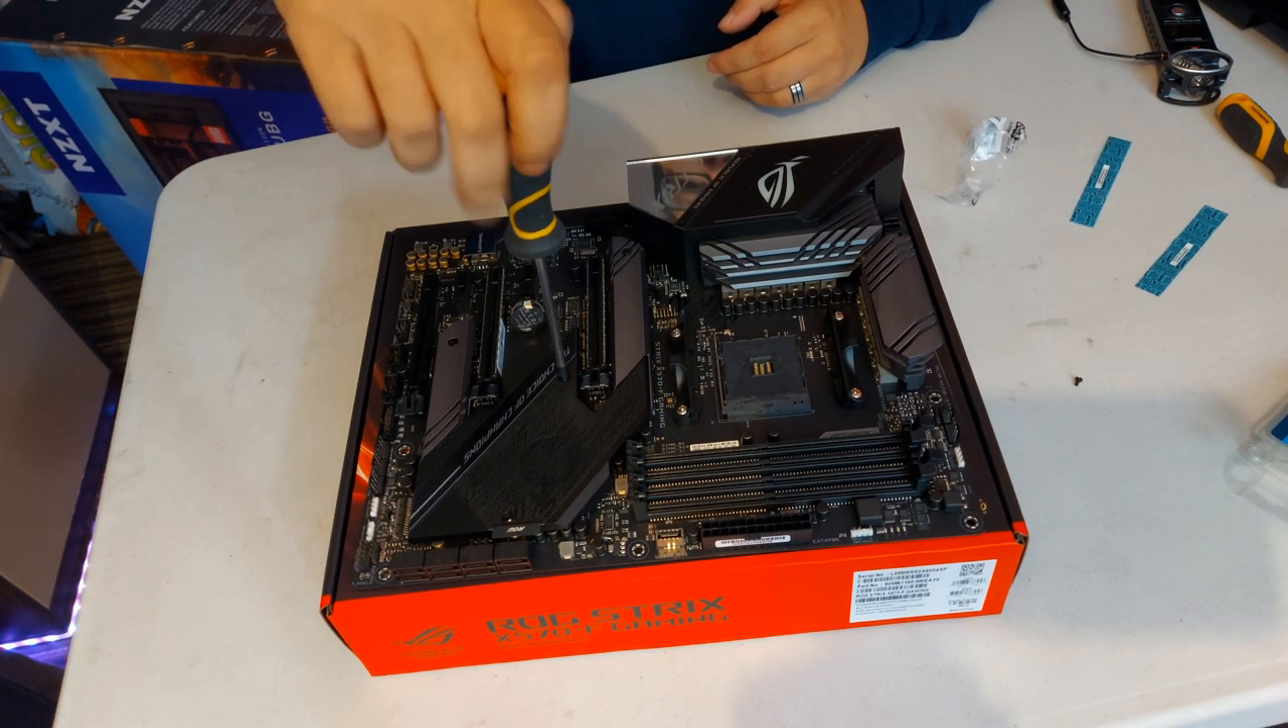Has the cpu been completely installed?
No.